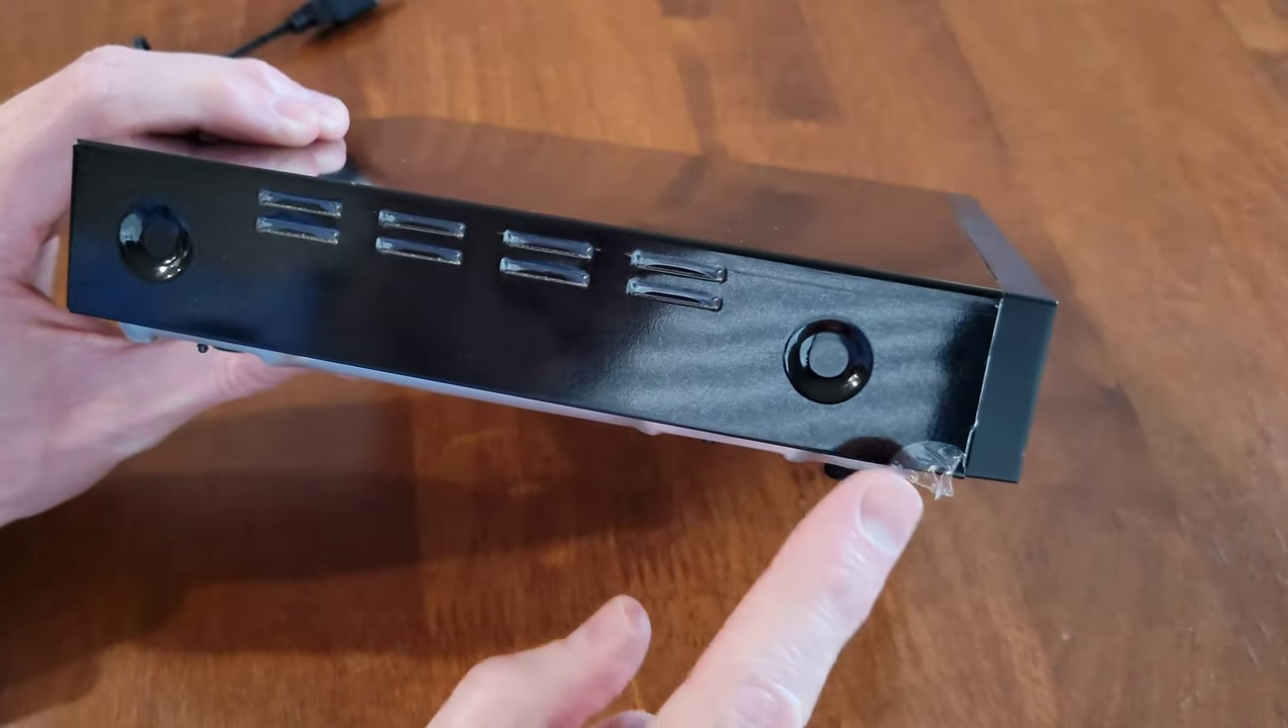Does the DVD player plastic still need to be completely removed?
Yes.